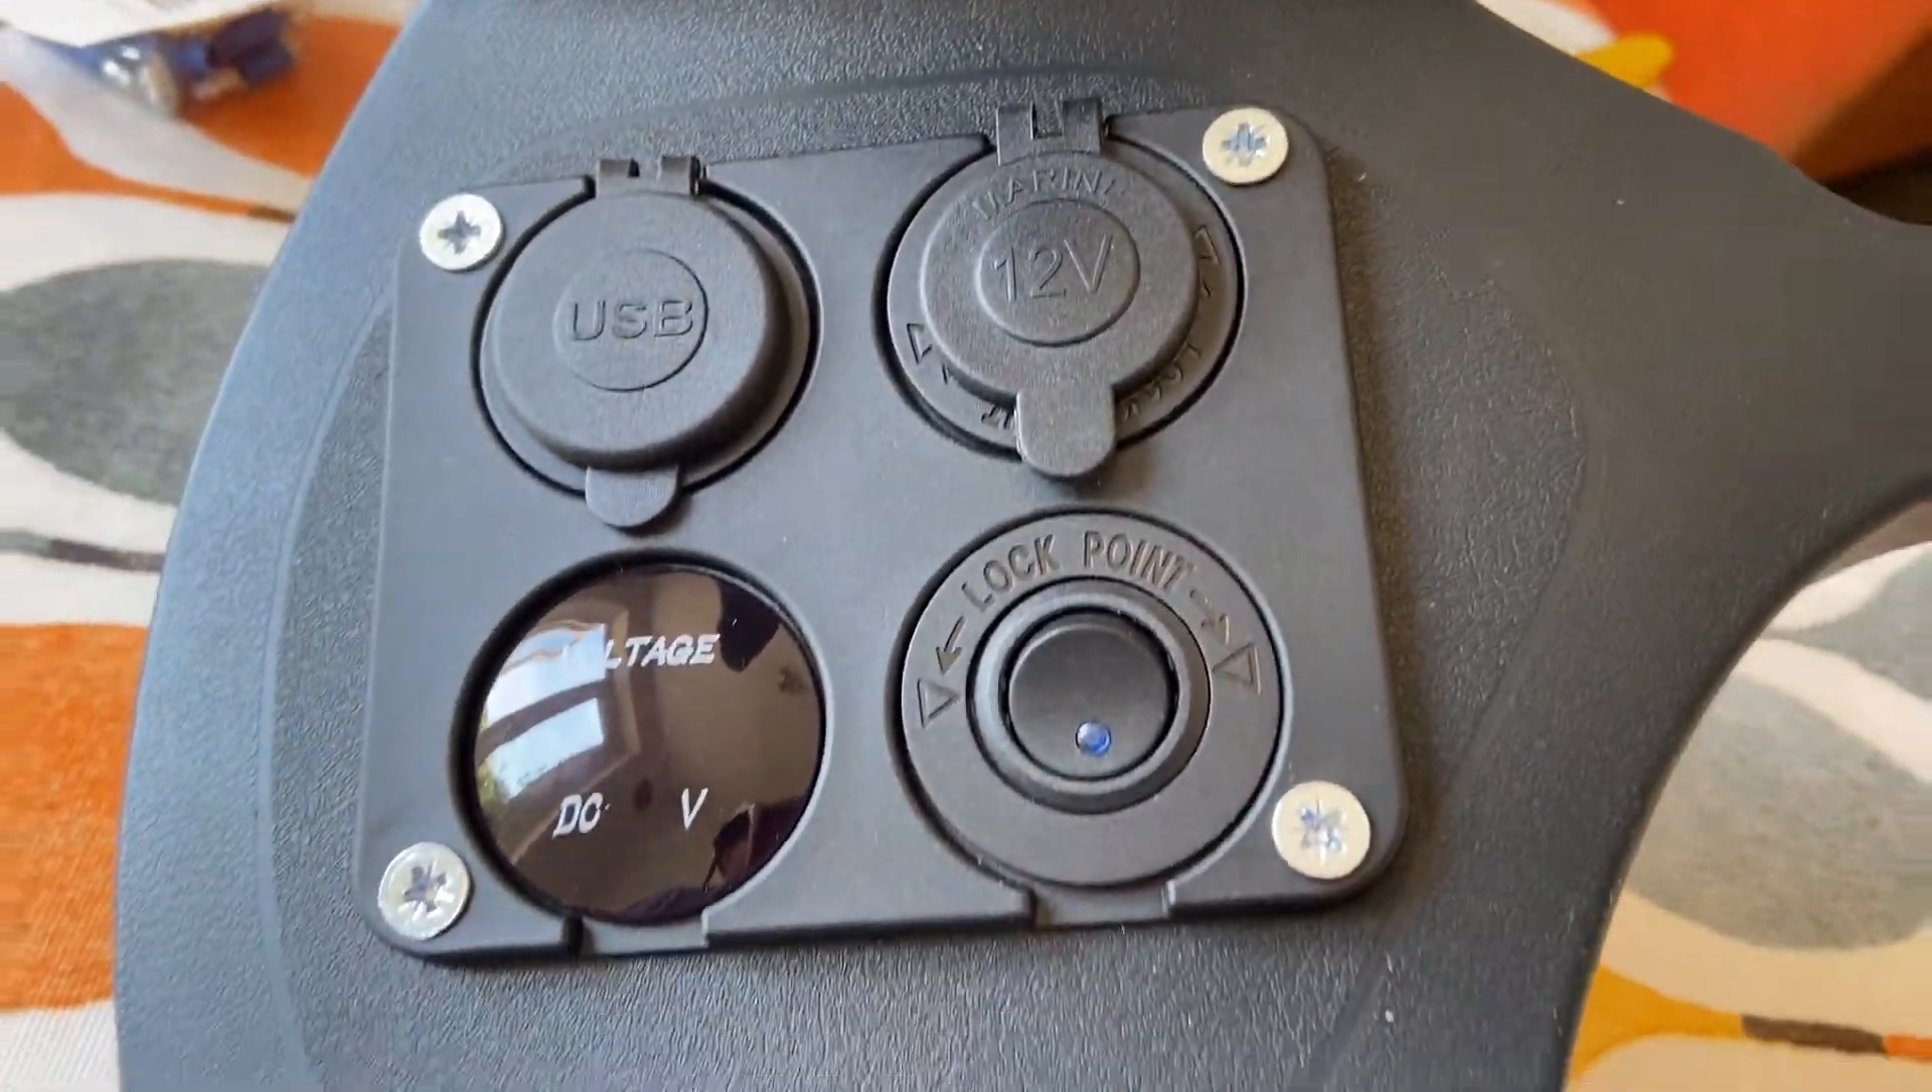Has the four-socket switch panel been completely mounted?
Yes.